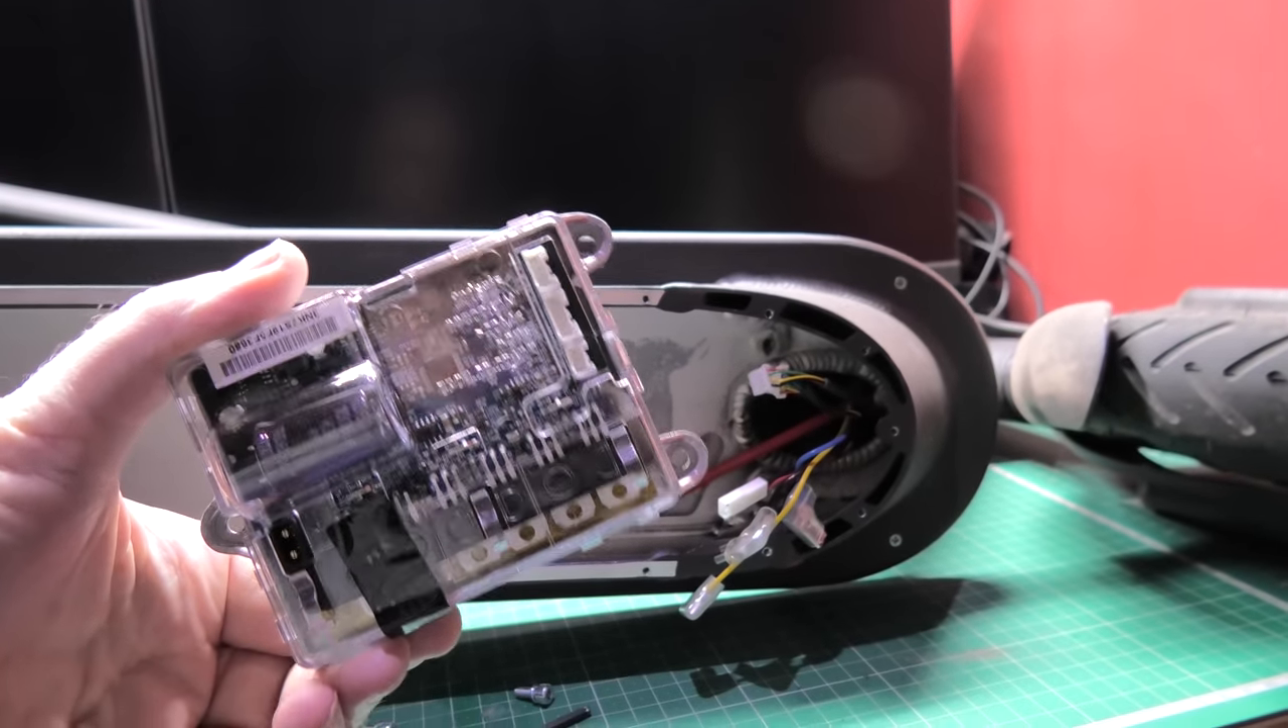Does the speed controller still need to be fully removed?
No.